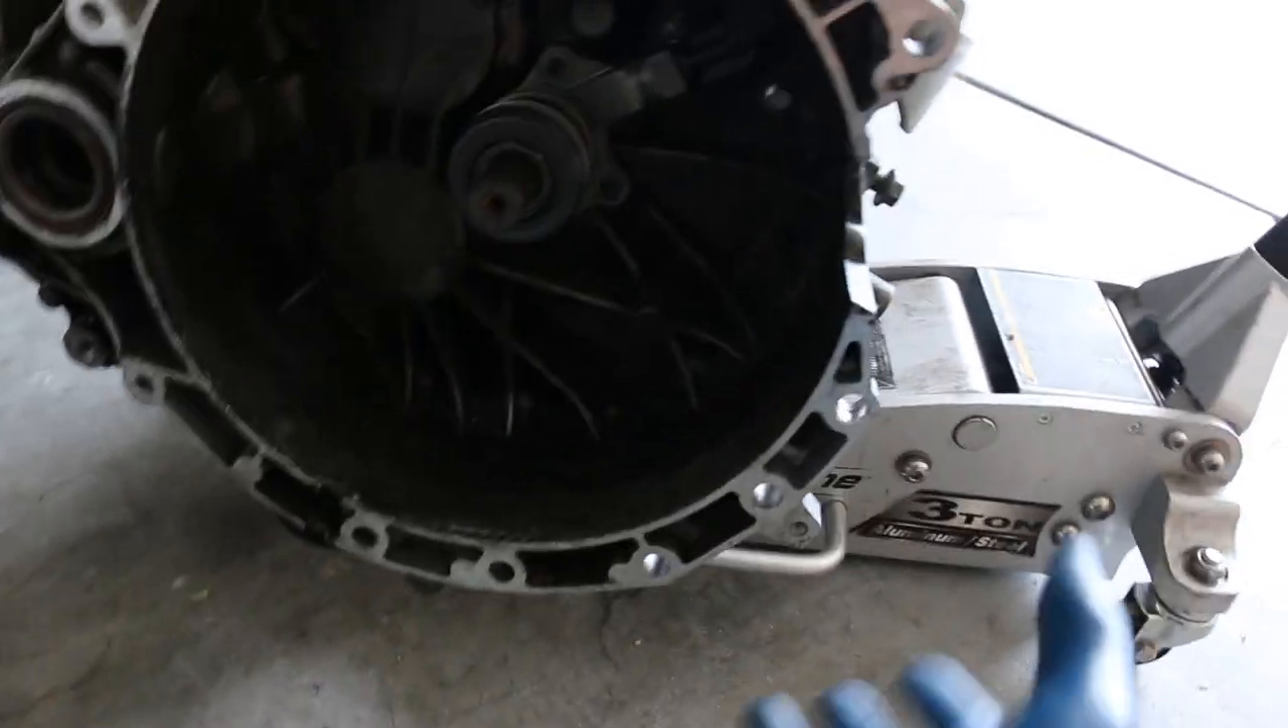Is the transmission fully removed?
Yes.